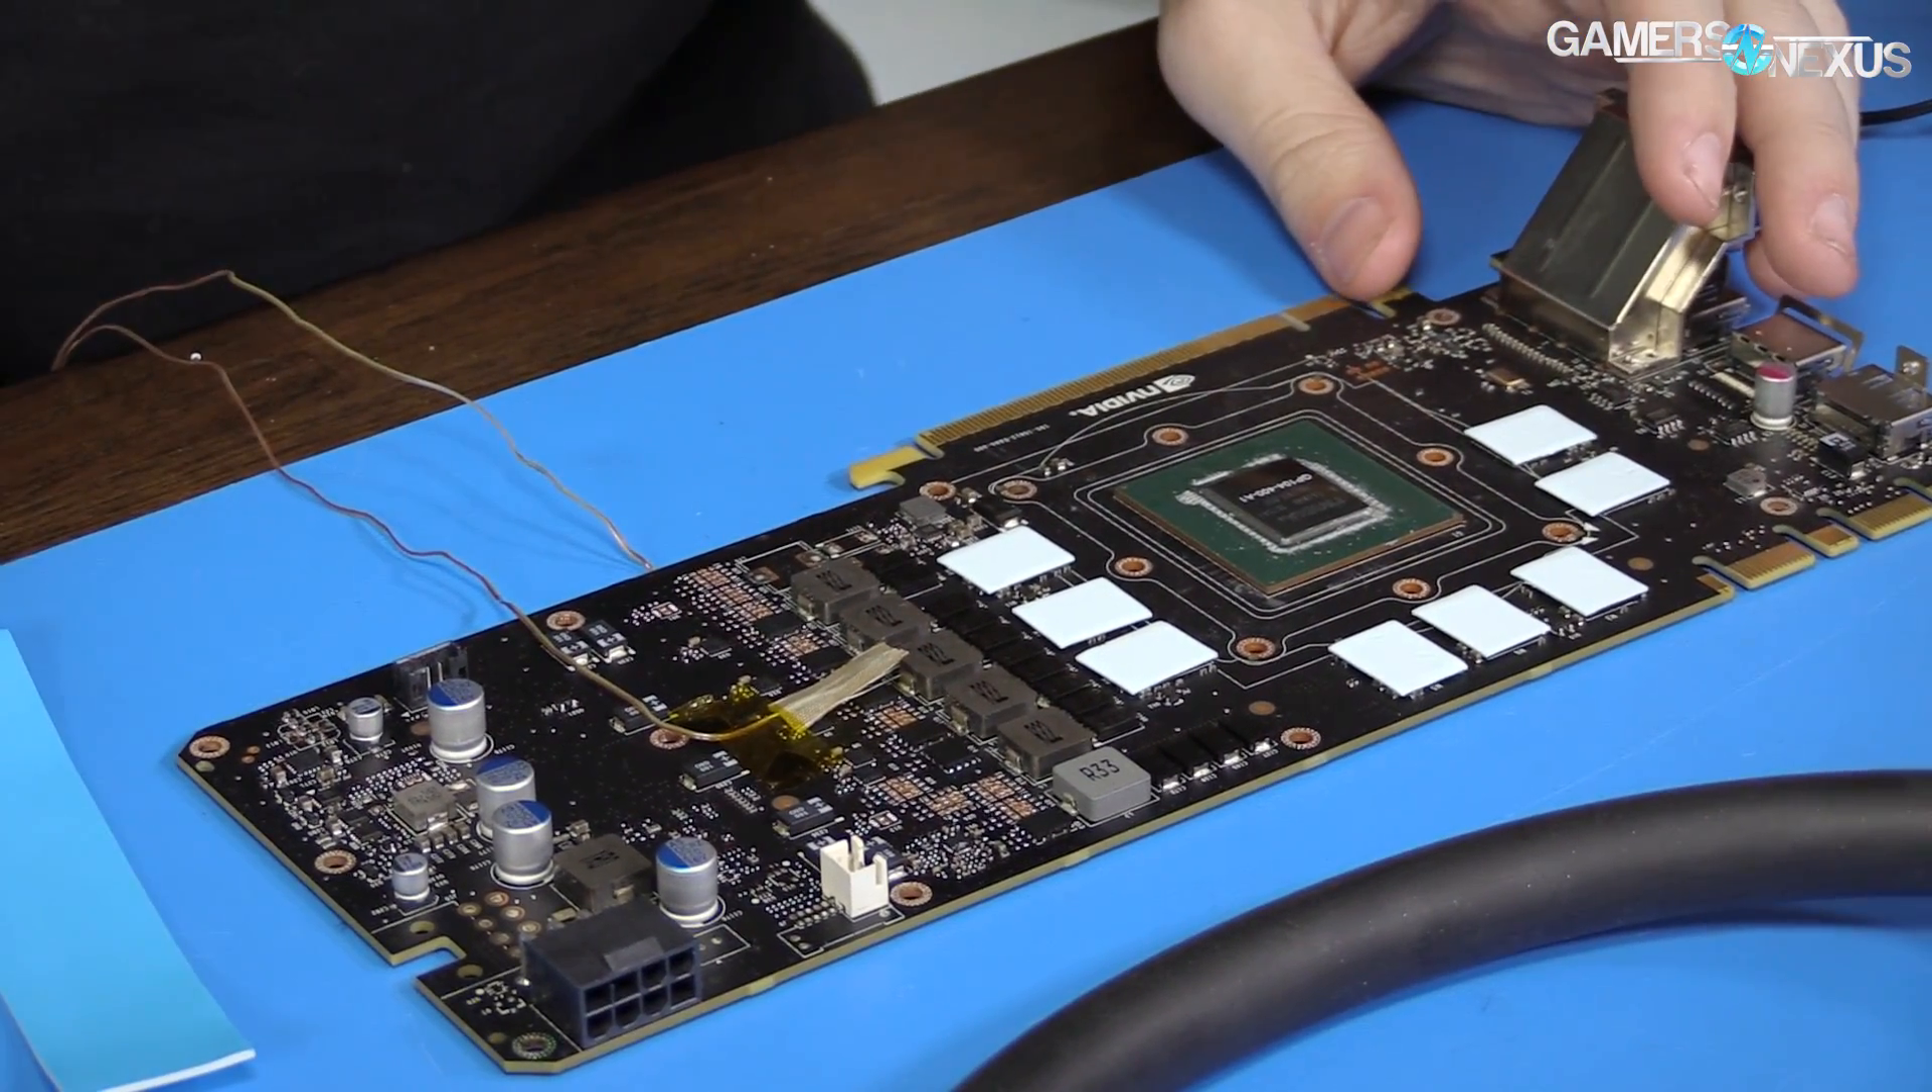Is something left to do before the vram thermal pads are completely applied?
No.